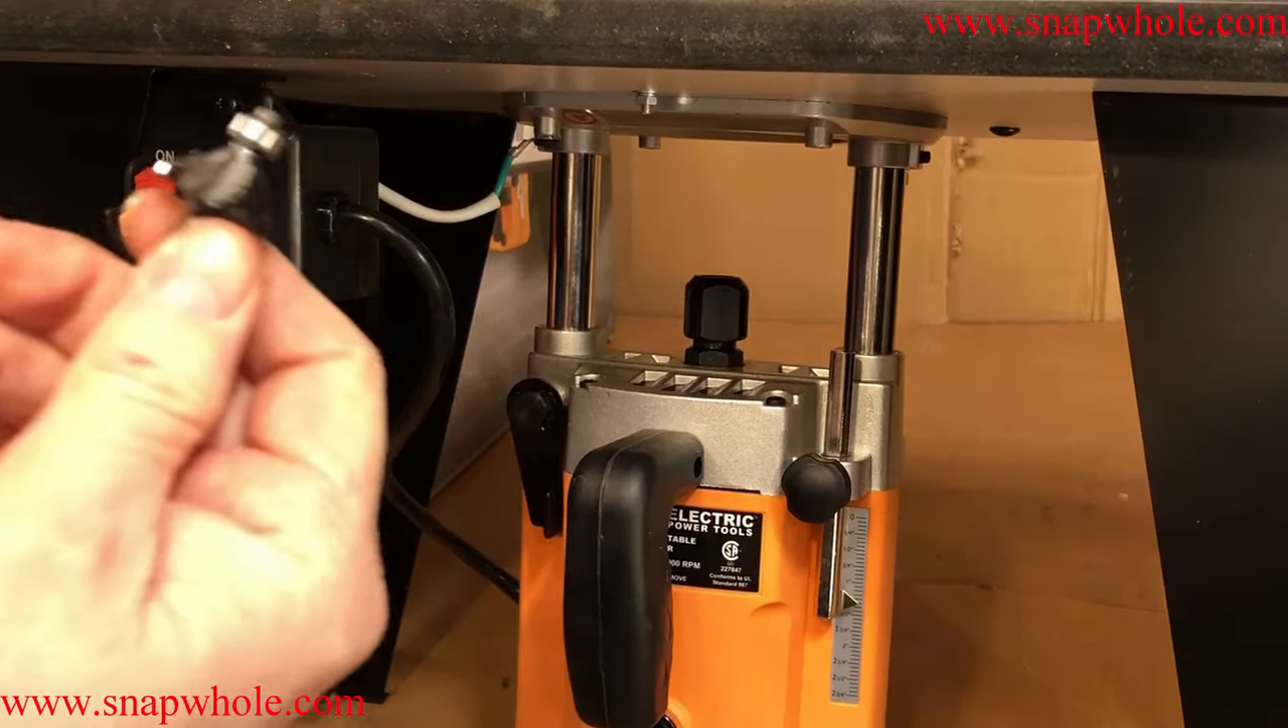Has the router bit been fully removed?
Yes.